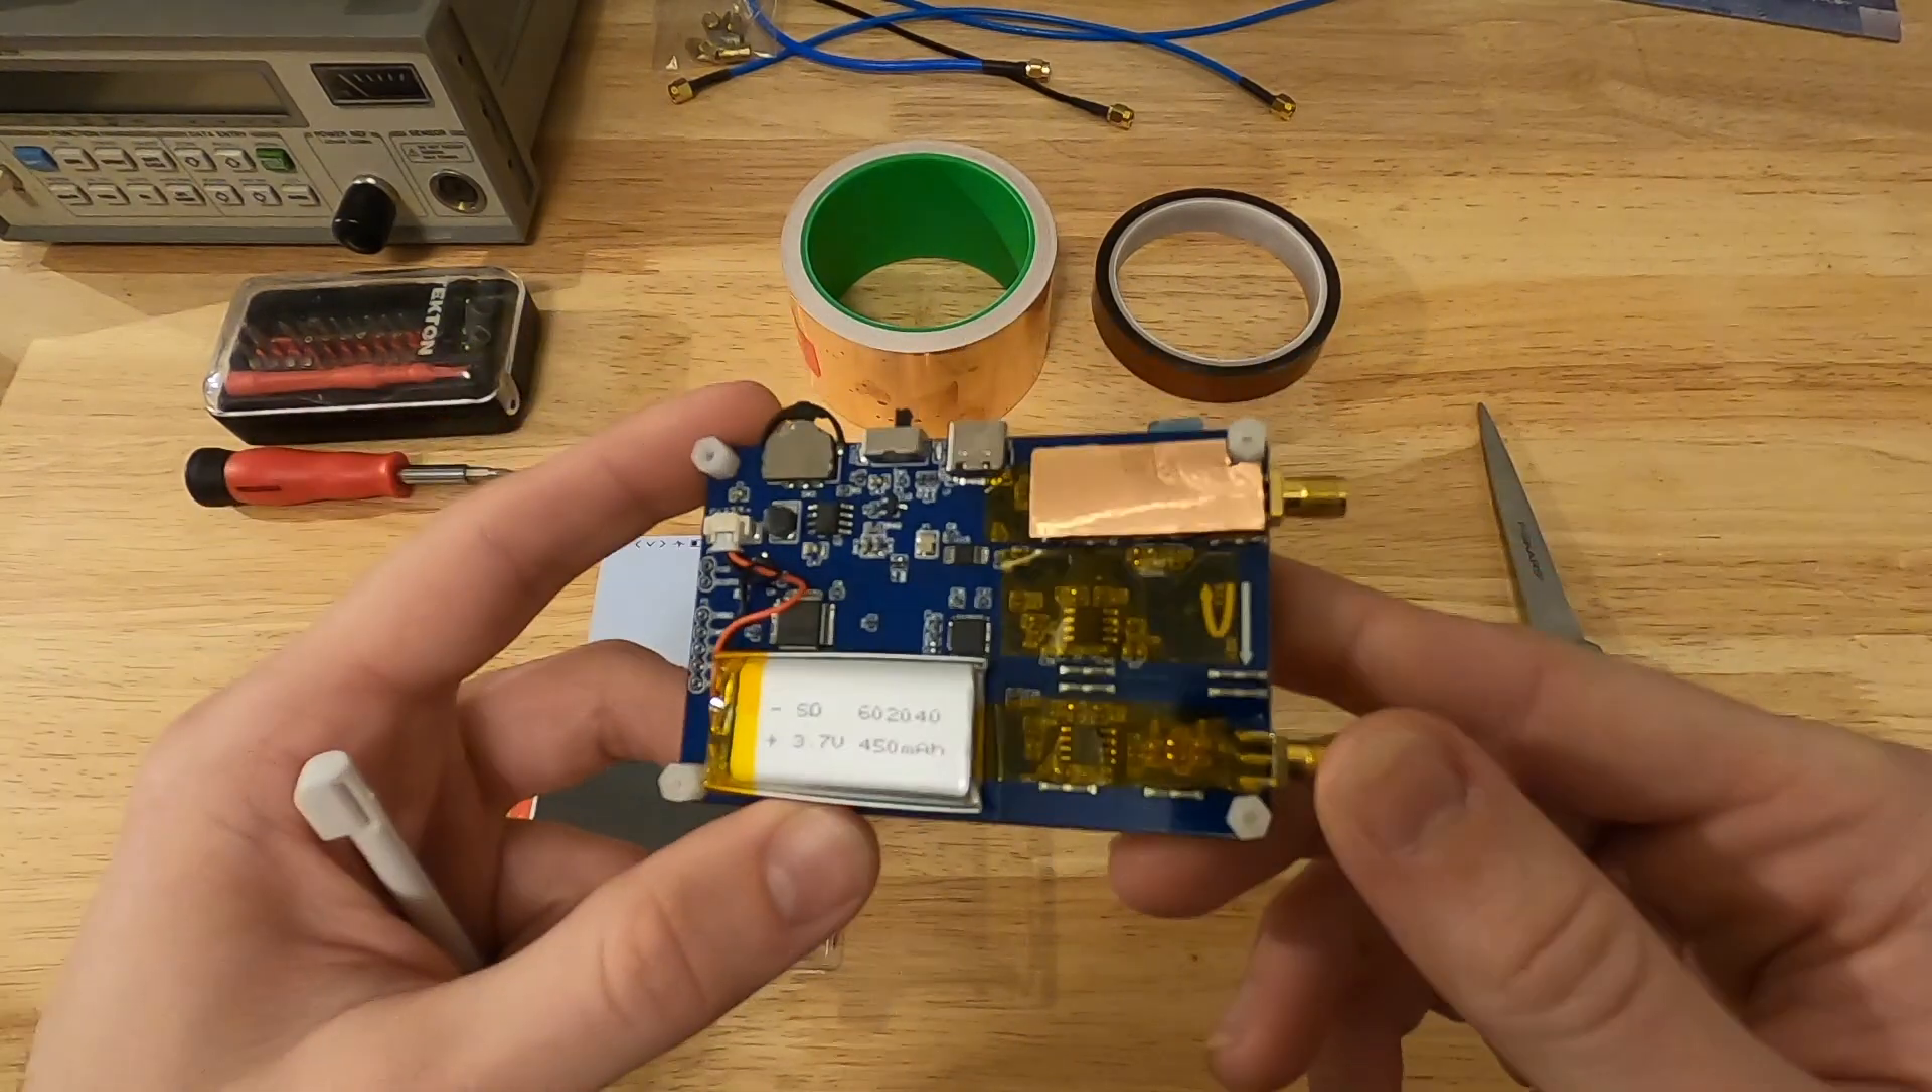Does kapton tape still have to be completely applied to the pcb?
No.